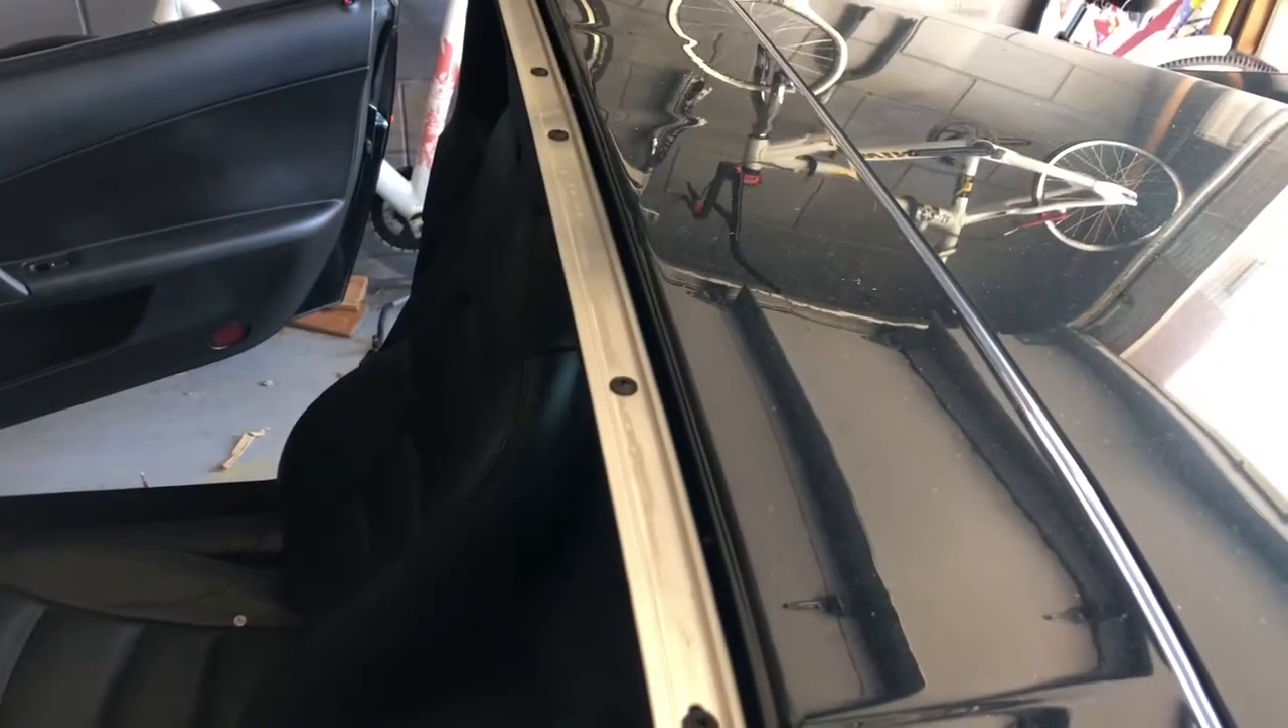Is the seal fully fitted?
No.